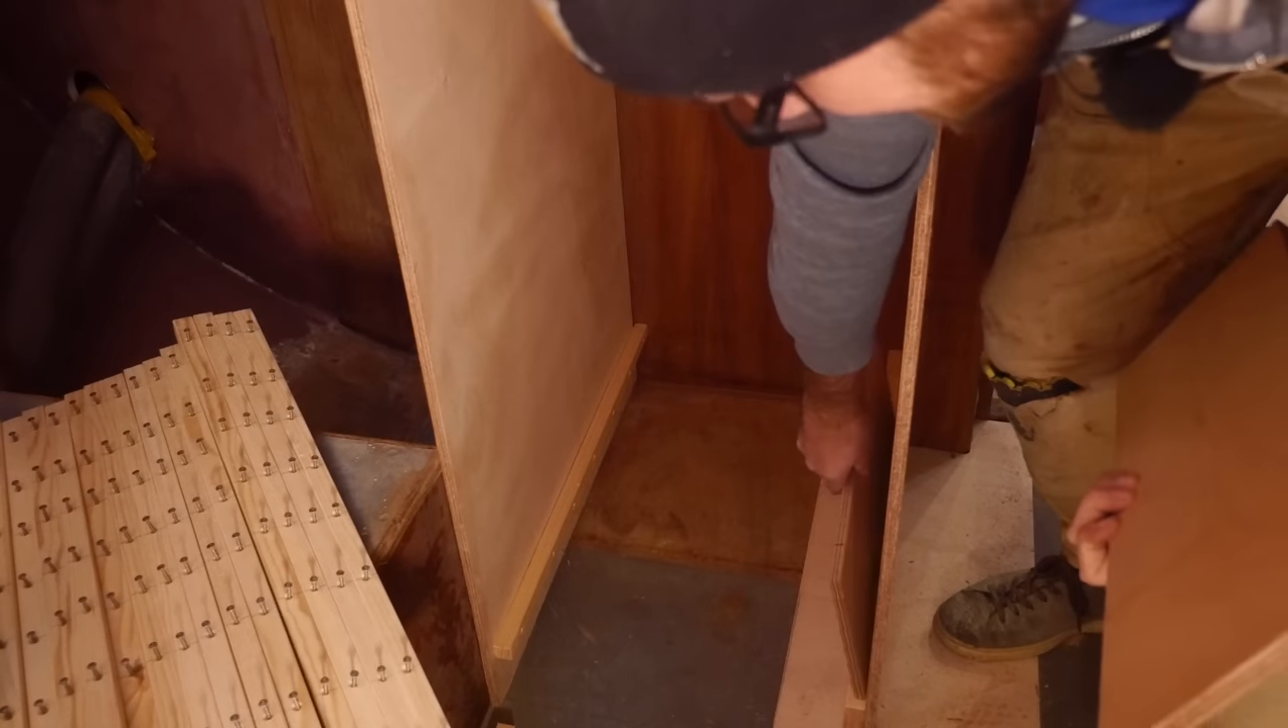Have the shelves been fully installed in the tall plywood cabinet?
No.